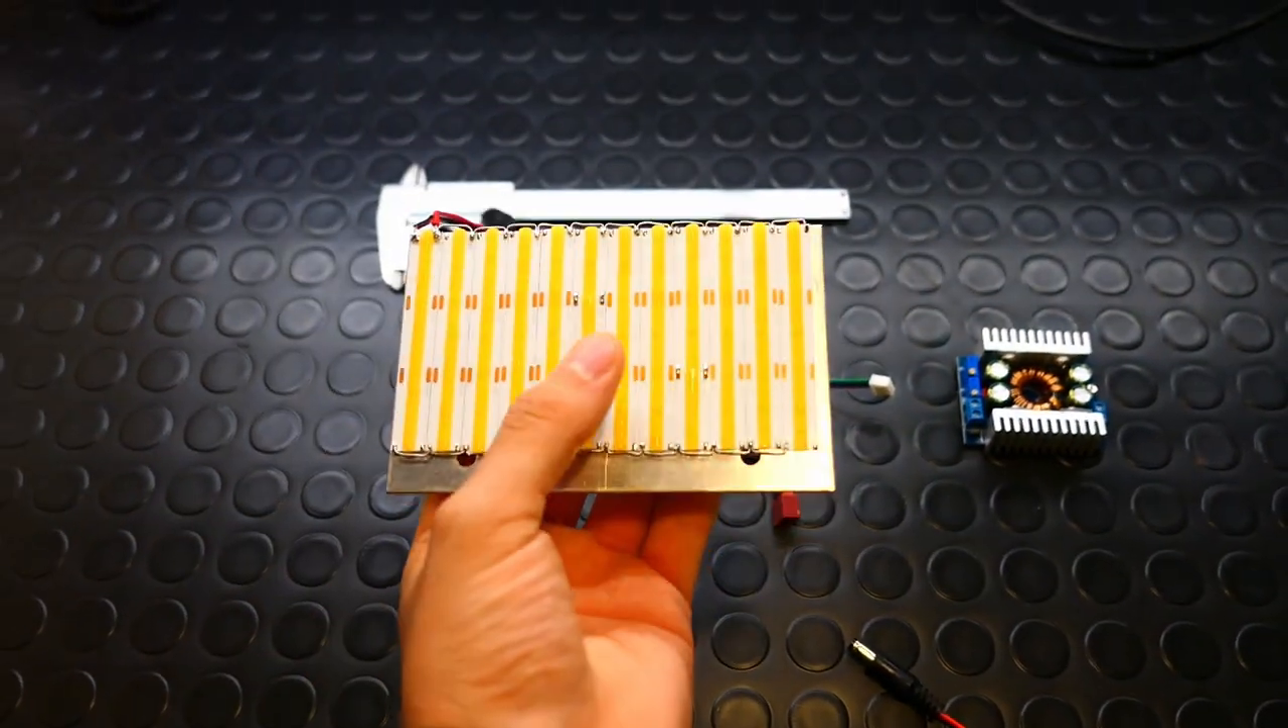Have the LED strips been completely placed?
Yes.